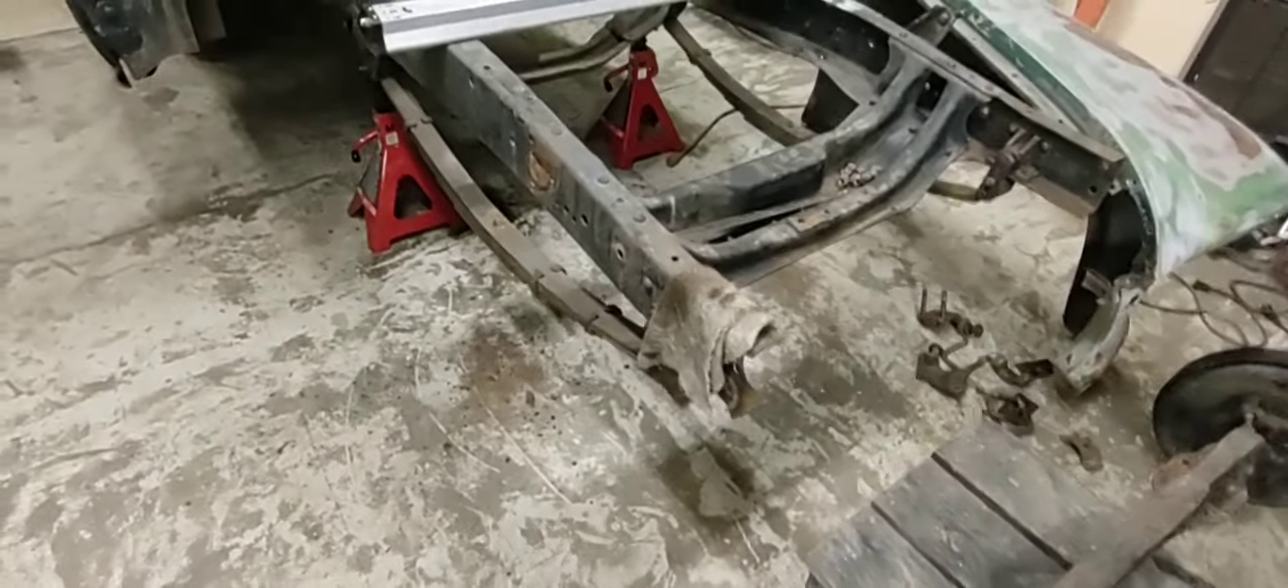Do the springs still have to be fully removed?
Yes.